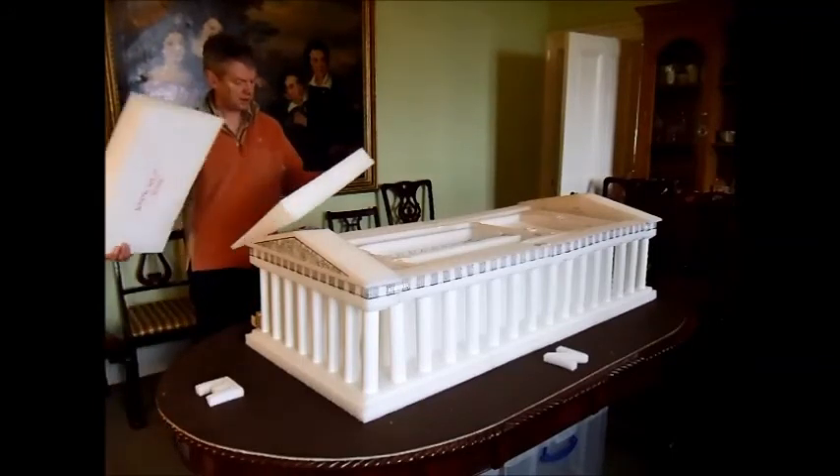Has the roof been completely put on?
No.